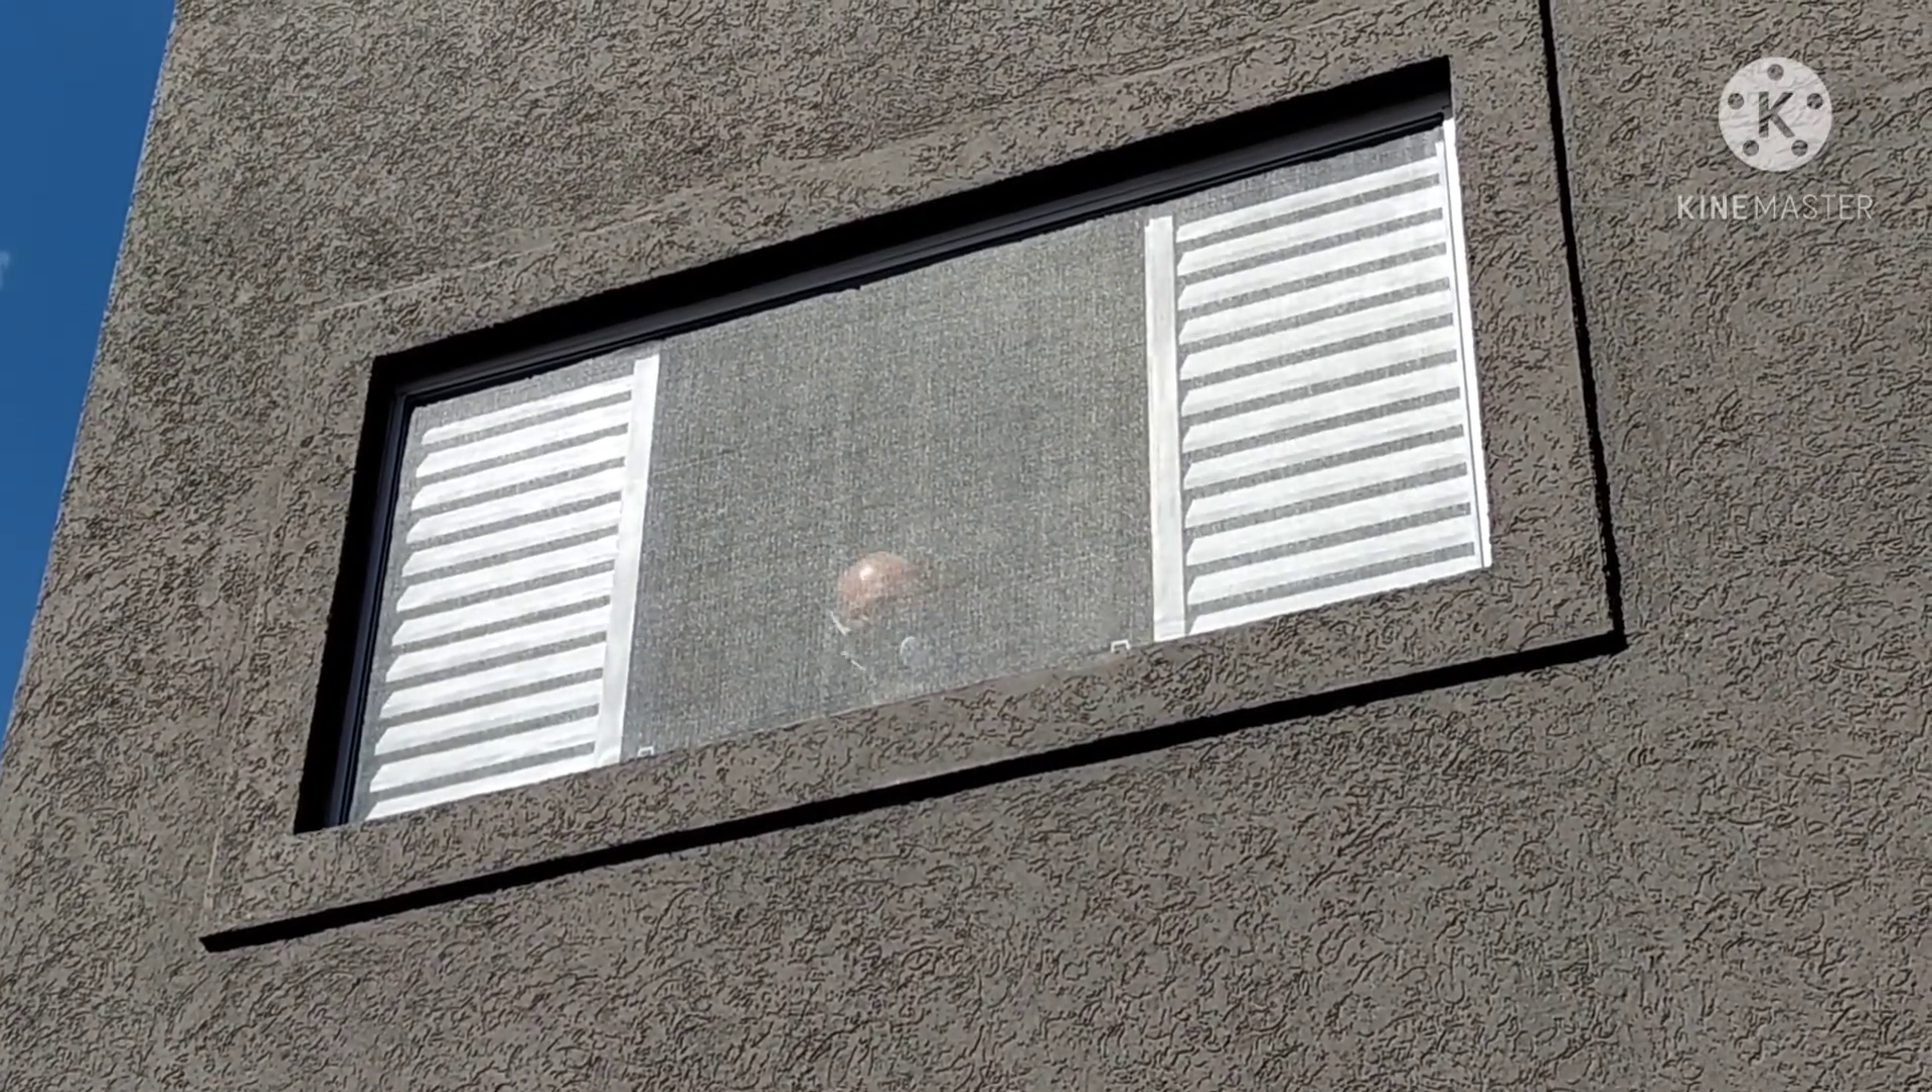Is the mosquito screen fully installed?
Yes.